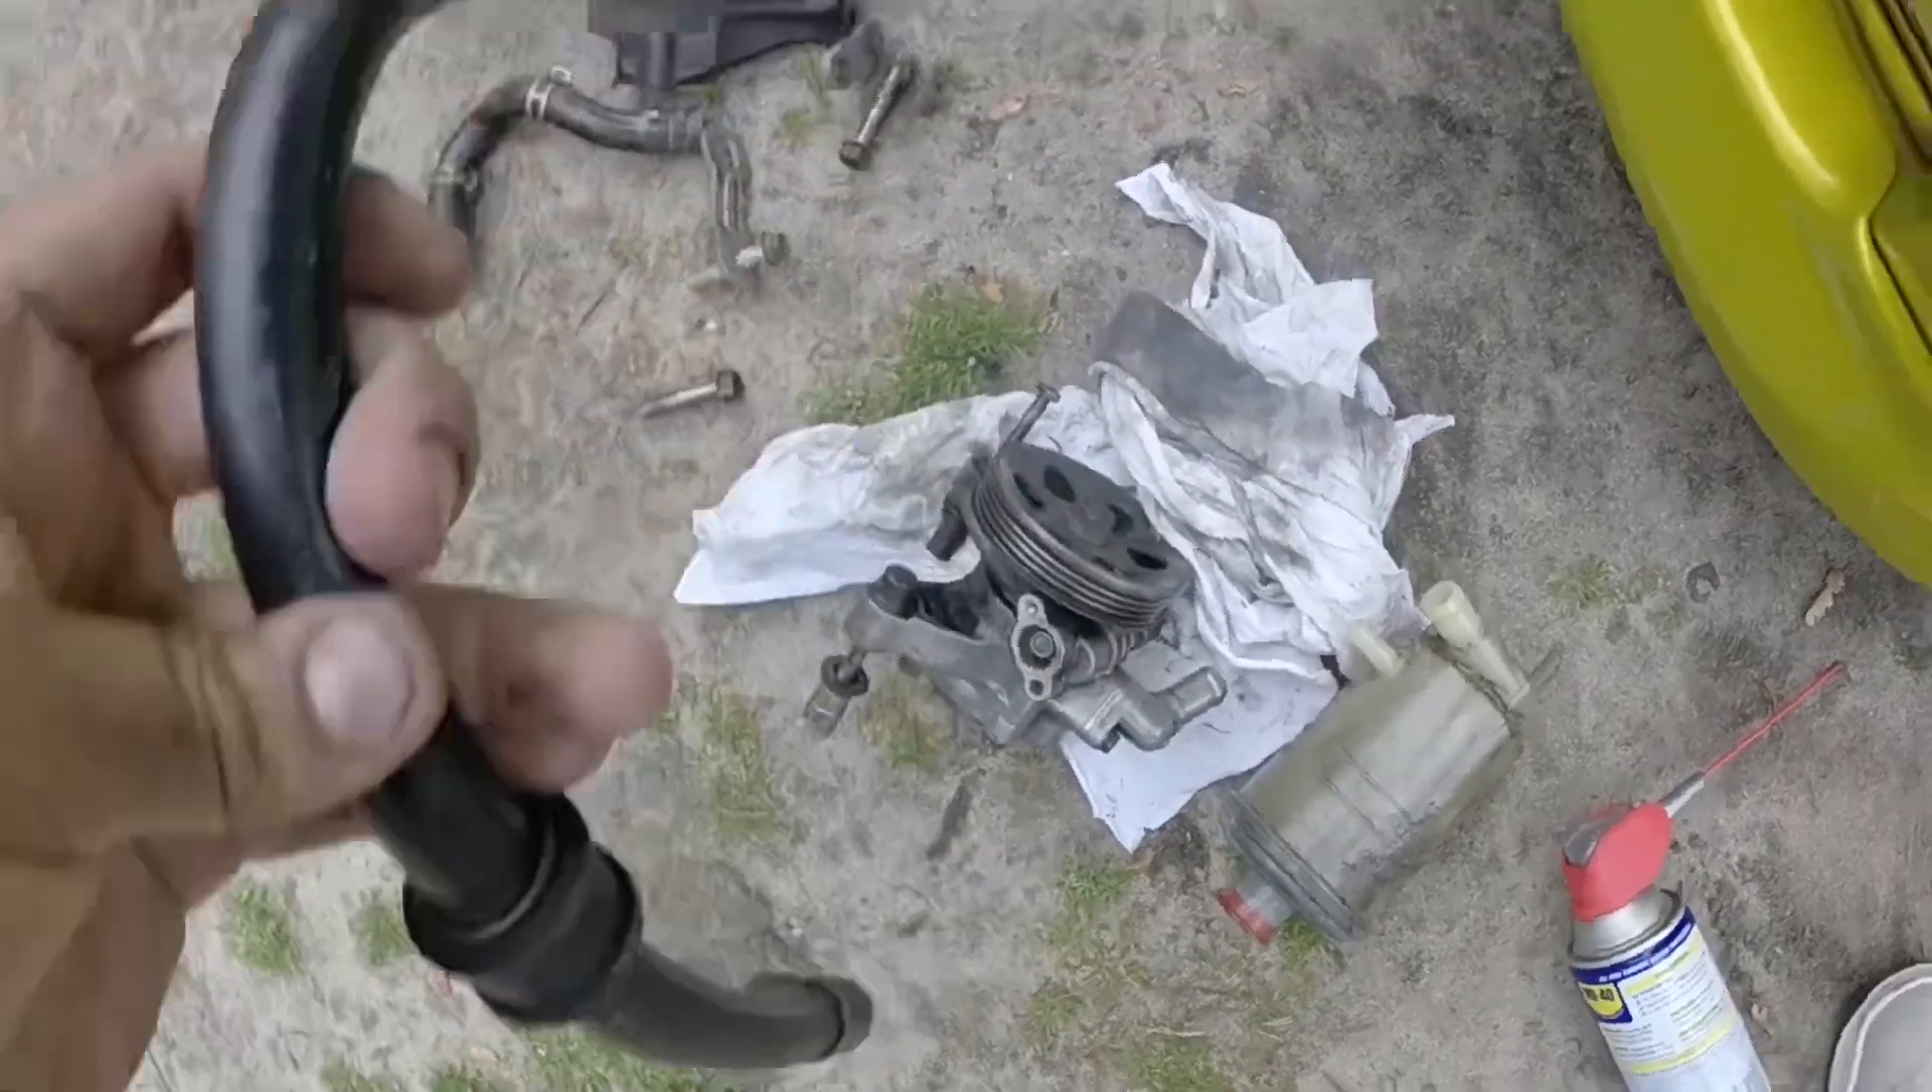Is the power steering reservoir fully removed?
Yes.